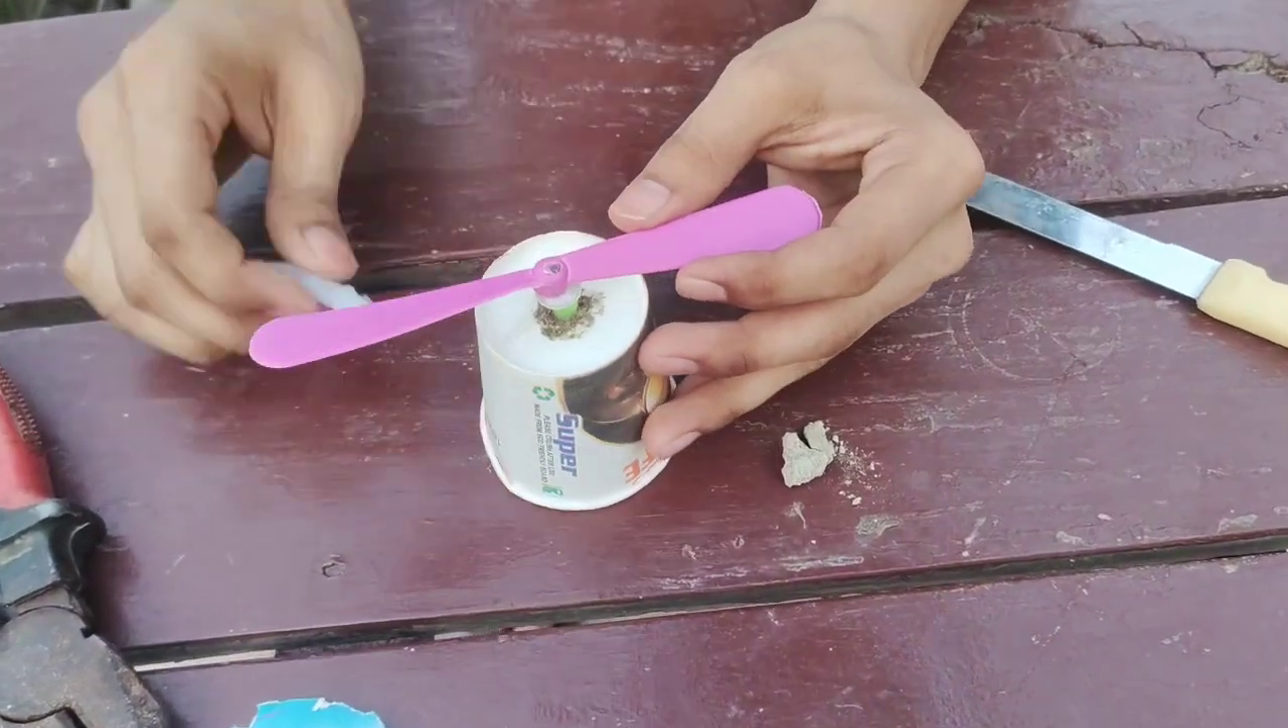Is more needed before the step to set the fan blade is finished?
No.